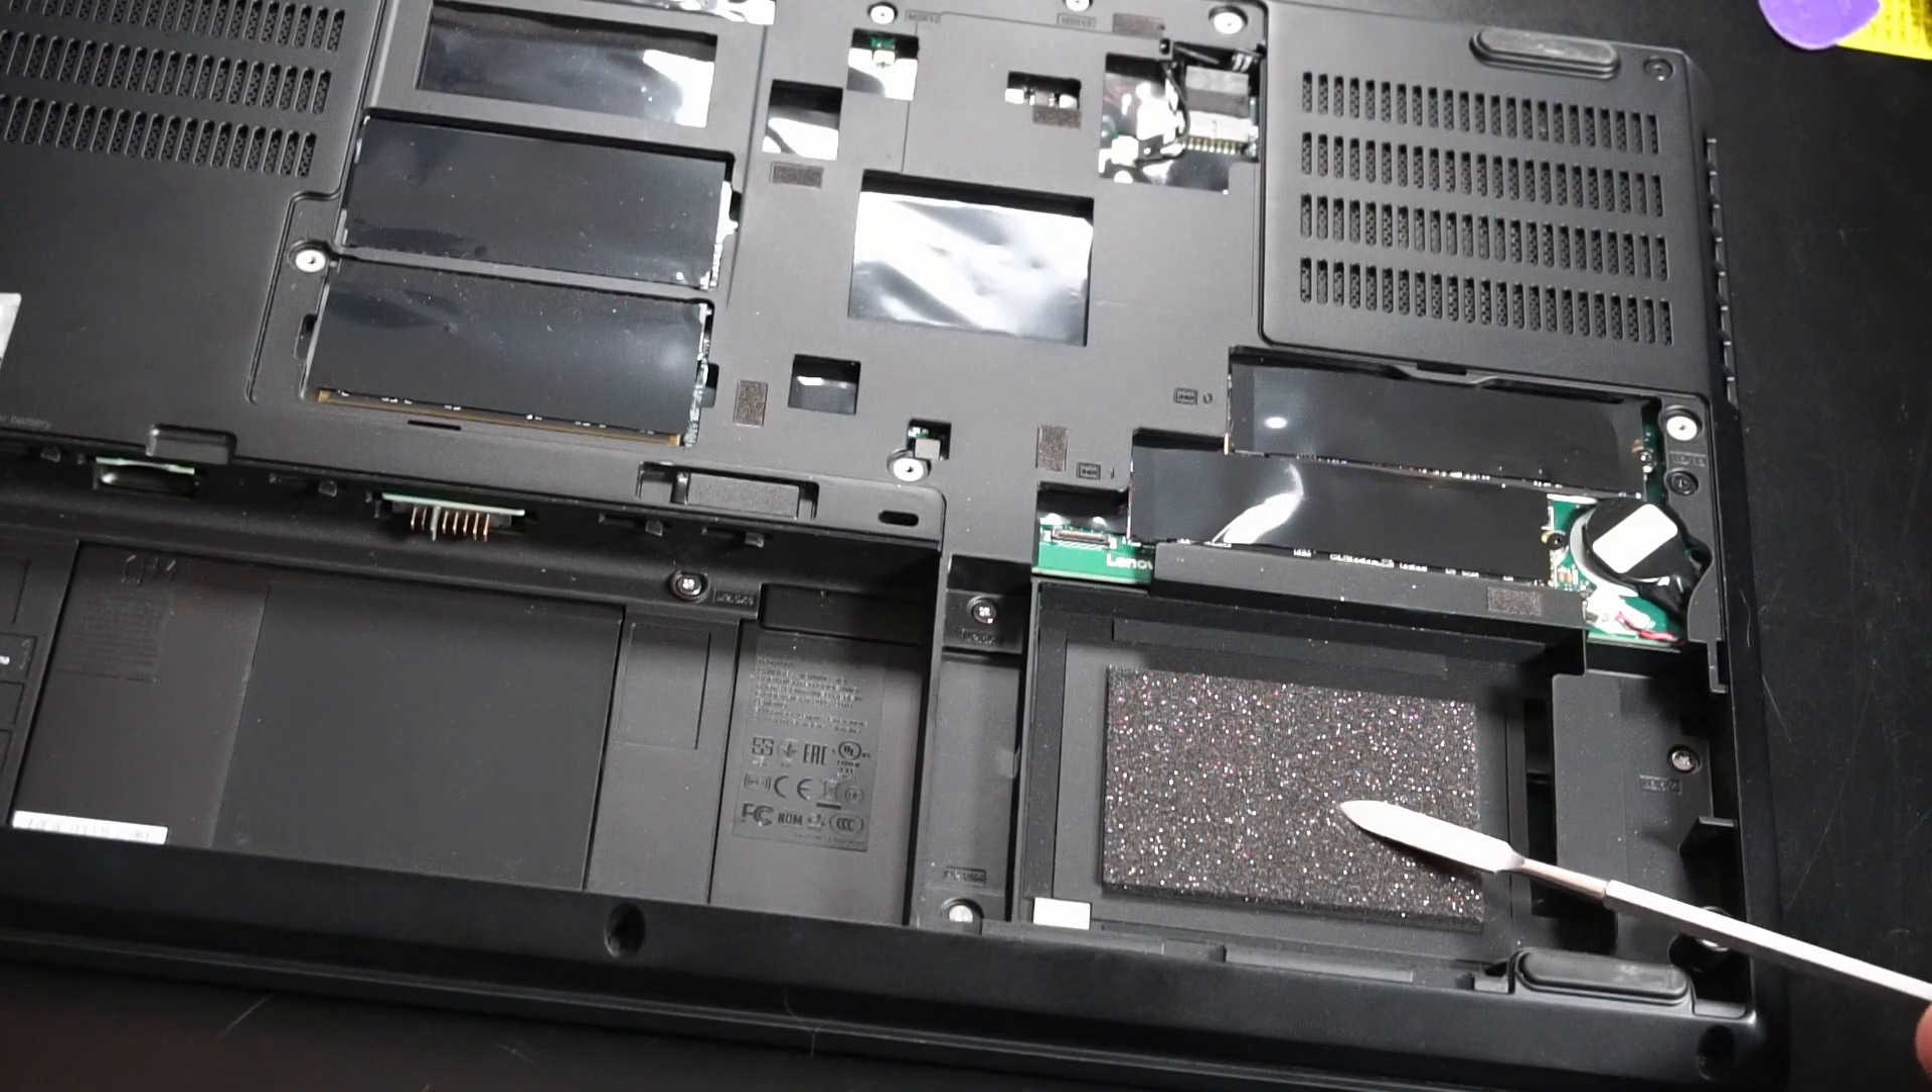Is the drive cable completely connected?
No.